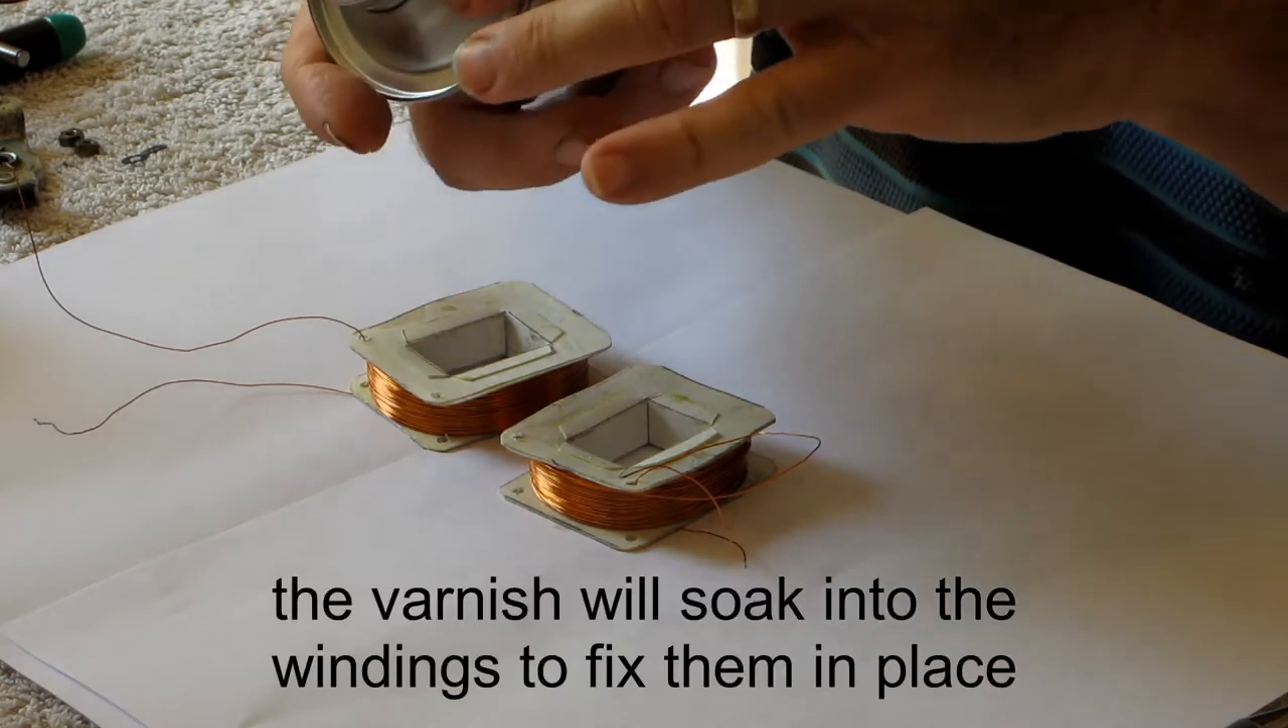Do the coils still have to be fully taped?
Yes.